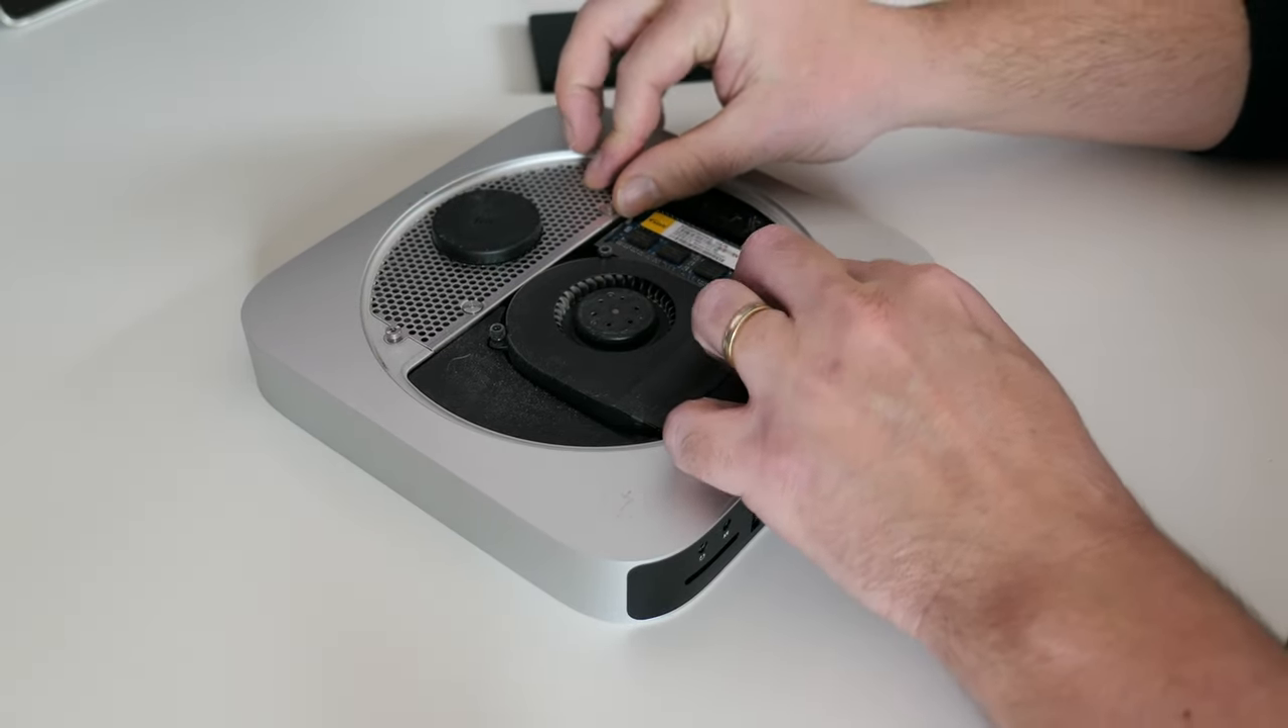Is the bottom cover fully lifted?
Yes.